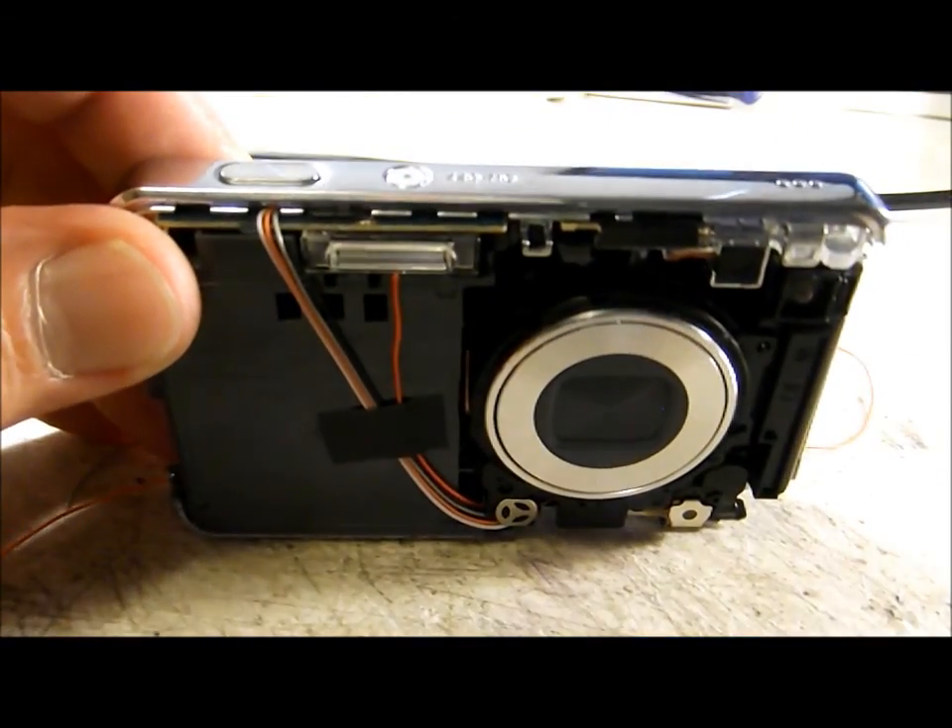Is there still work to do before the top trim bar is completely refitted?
No.